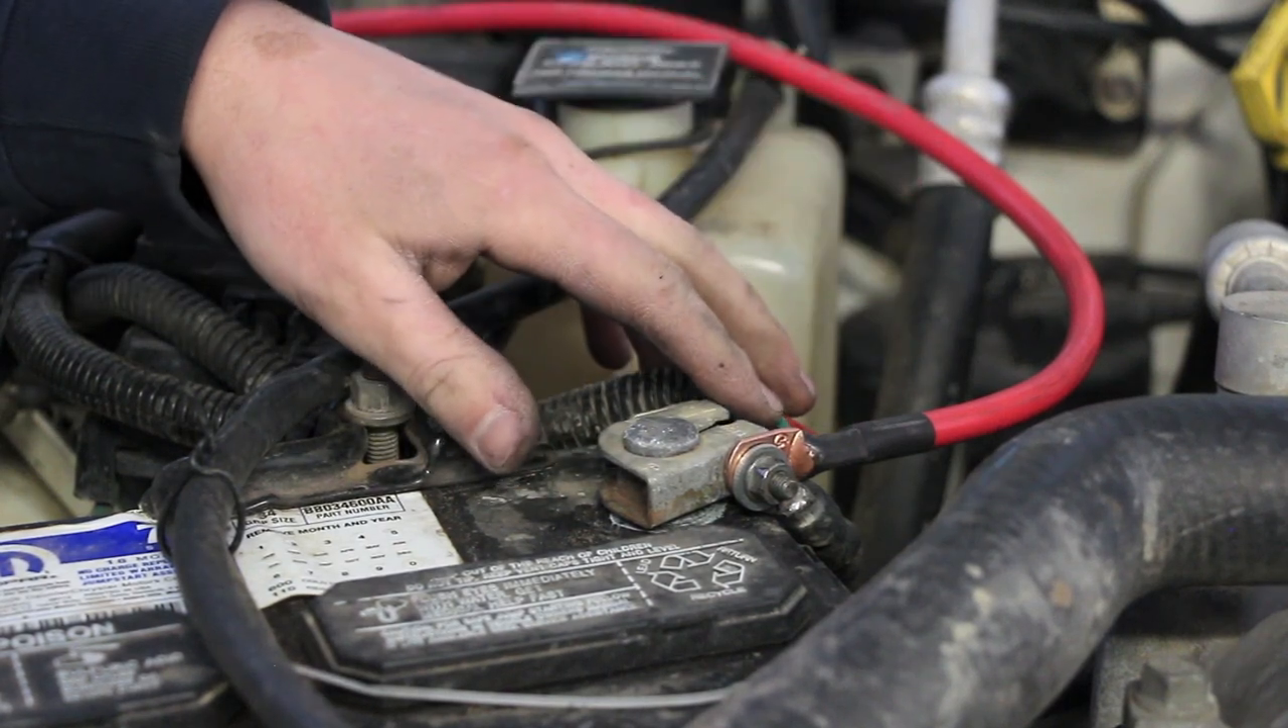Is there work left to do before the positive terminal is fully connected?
No.